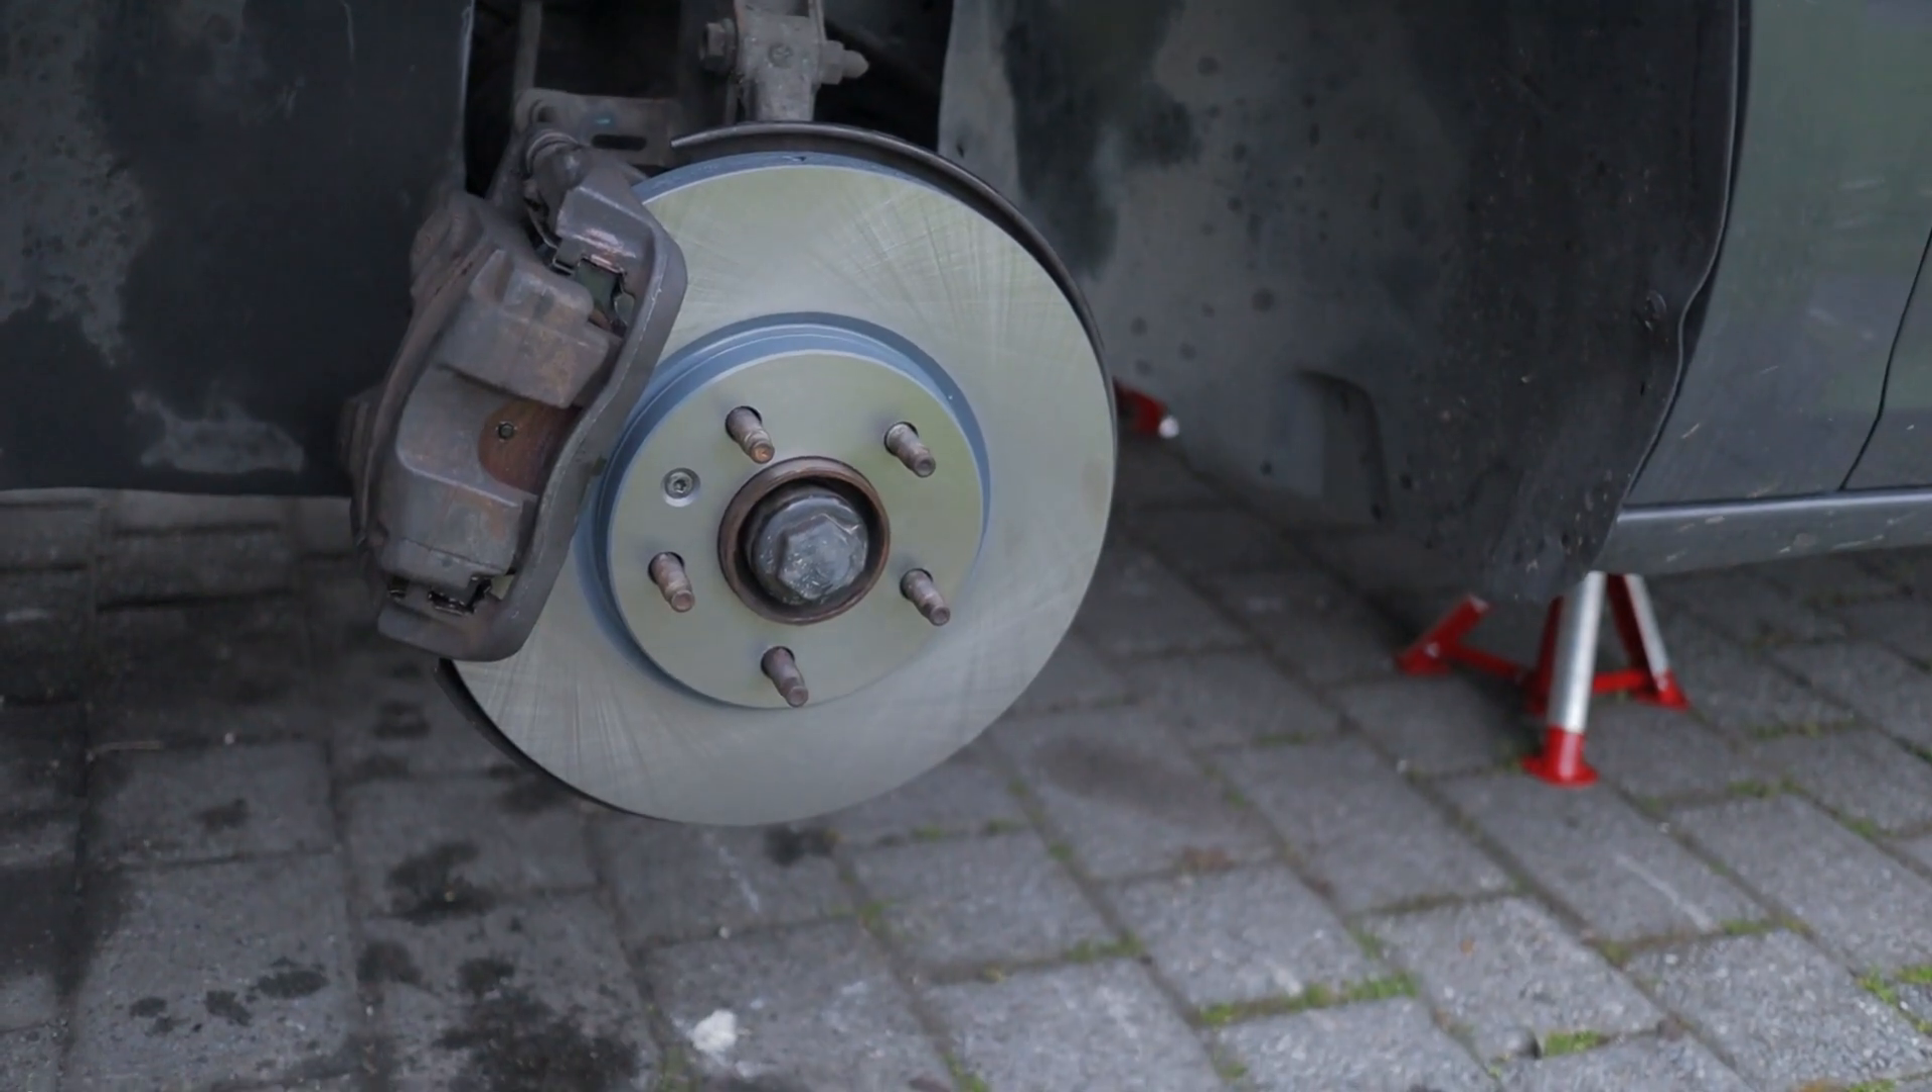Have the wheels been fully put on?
No.